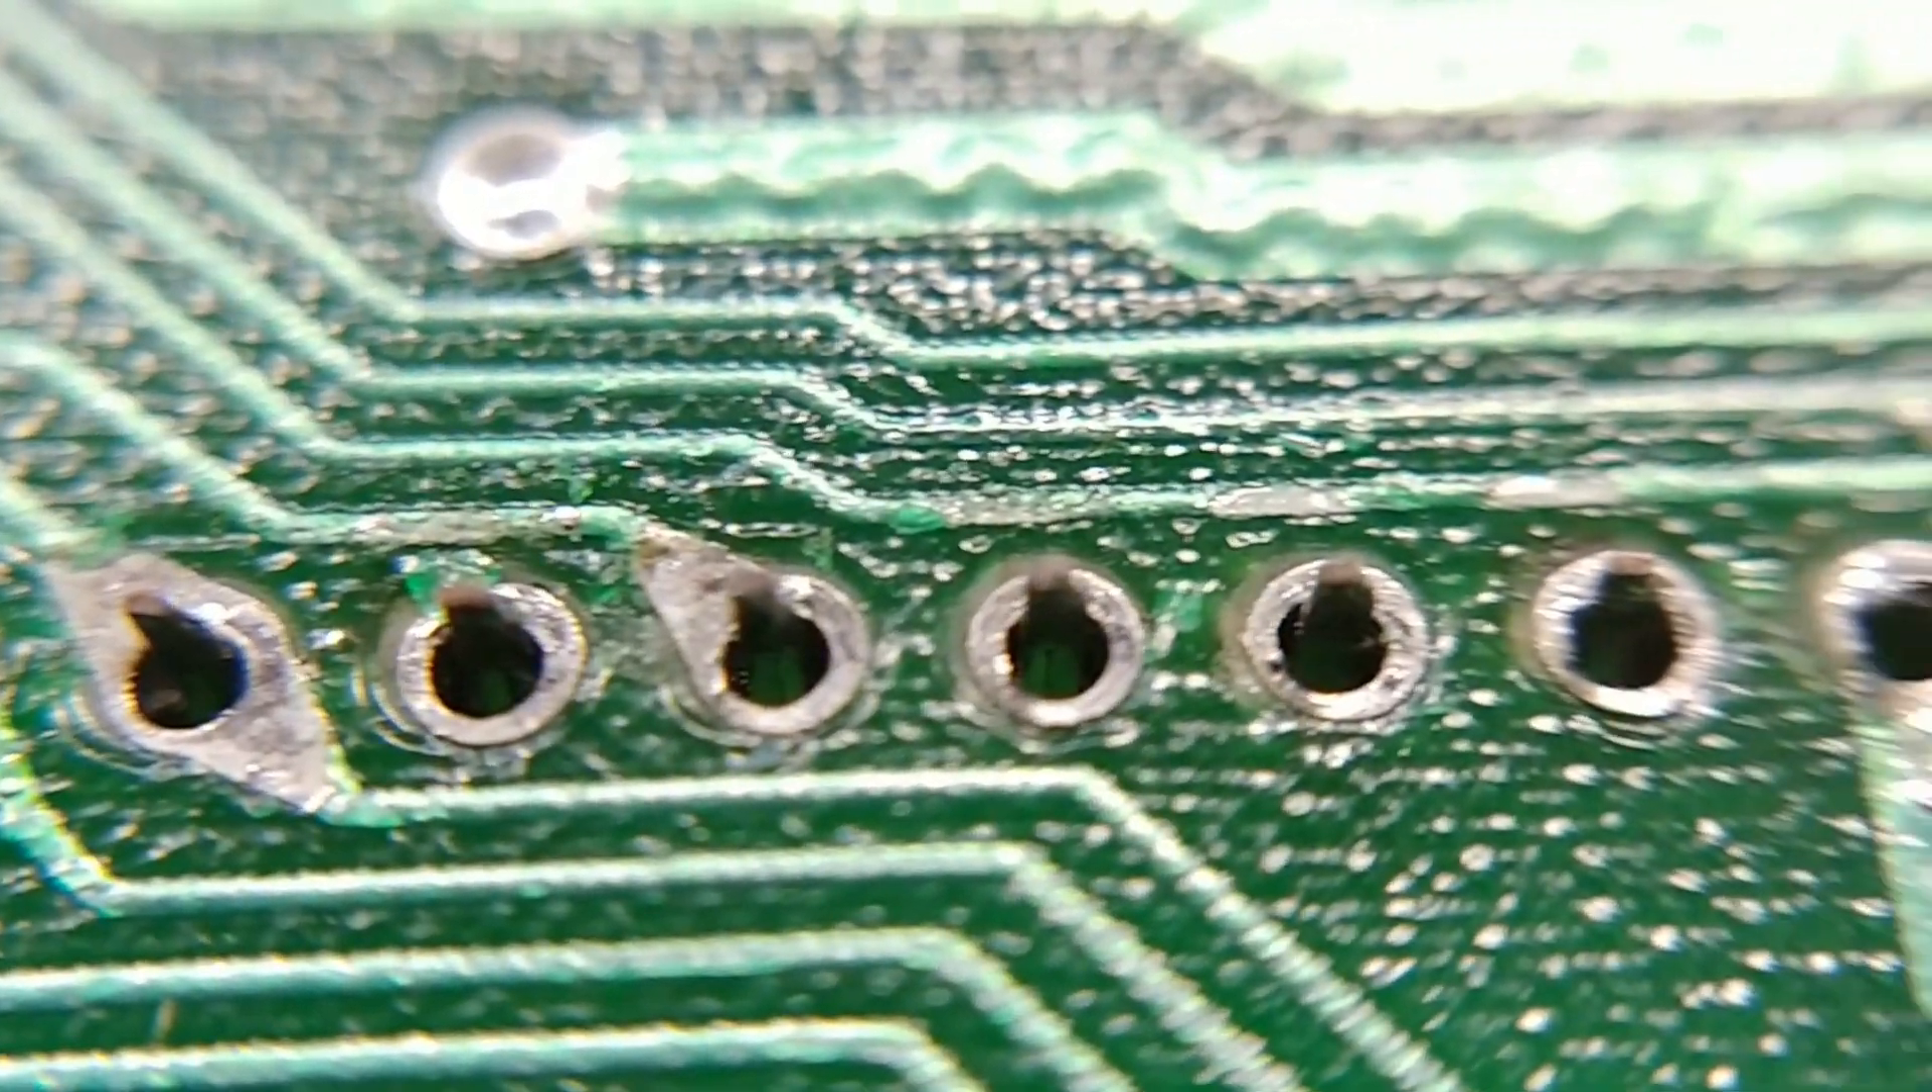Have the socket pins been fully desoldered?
Yes.